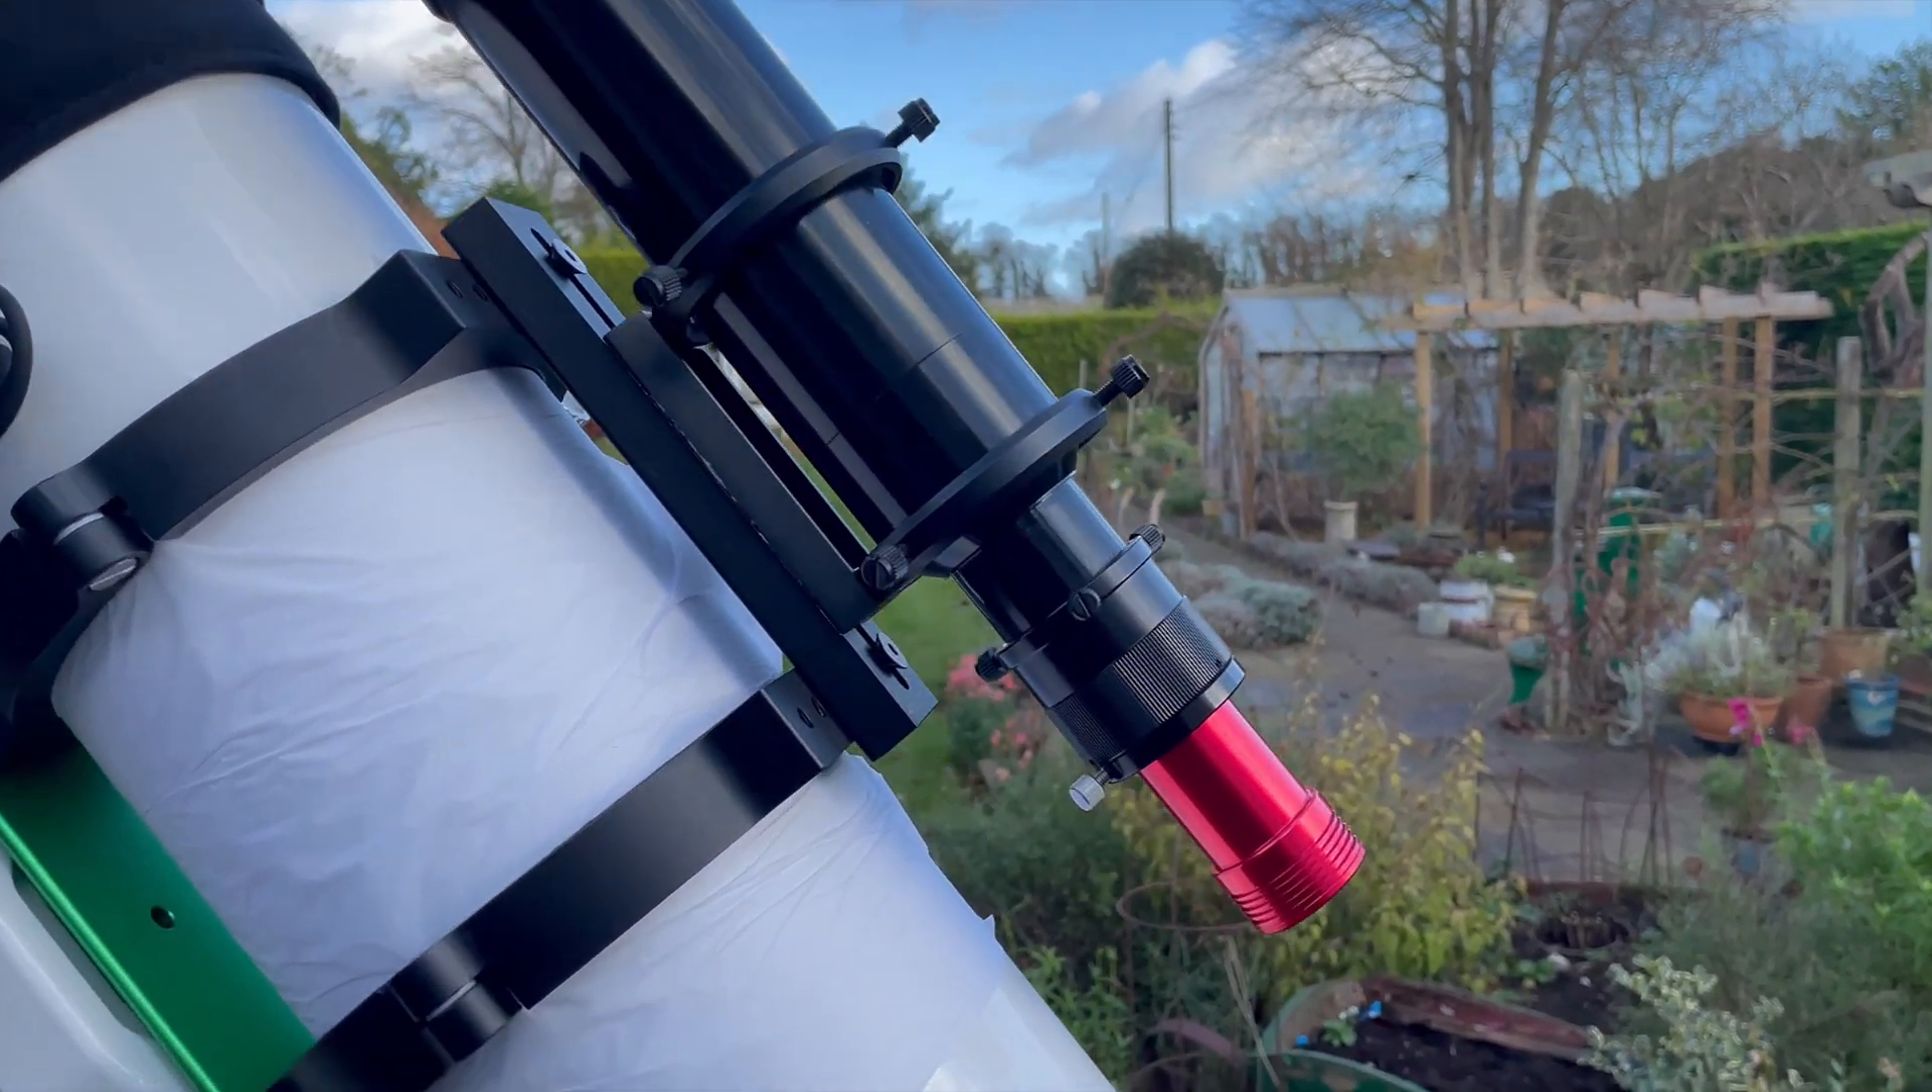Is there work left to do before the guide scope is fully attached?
No.